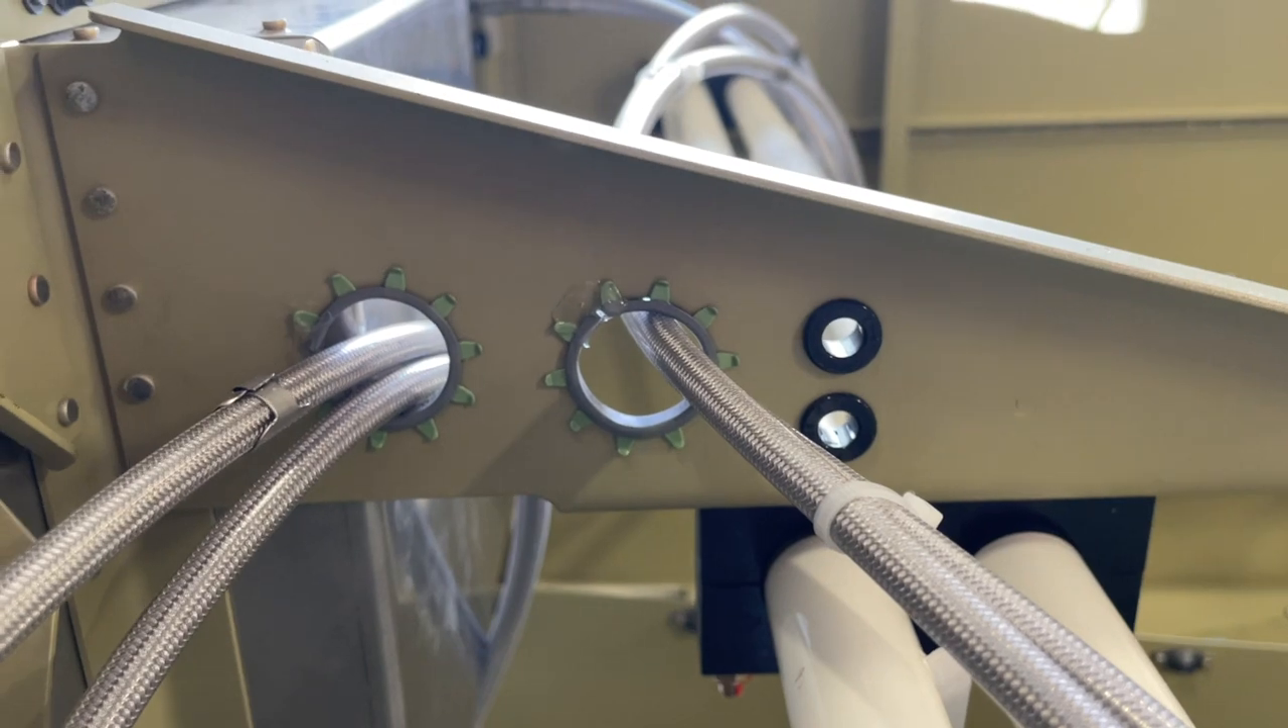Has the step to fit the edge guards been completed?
Yes.